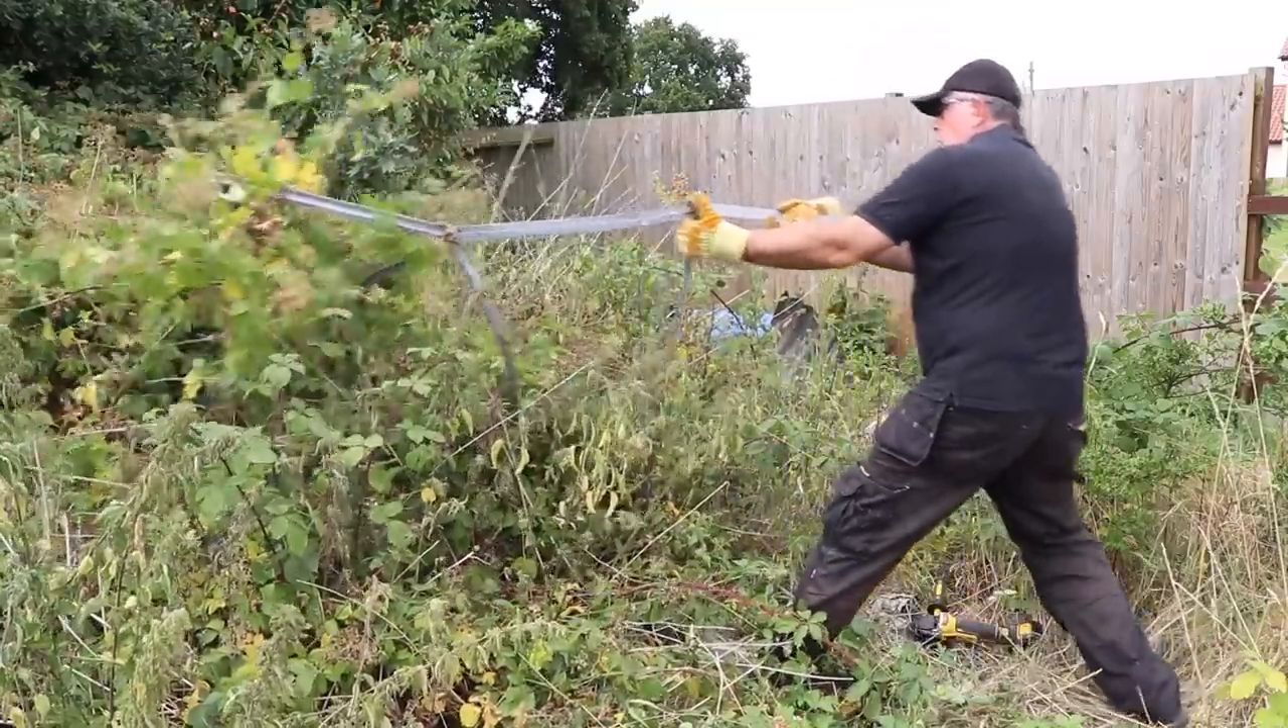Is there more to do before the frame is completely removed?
Yes.